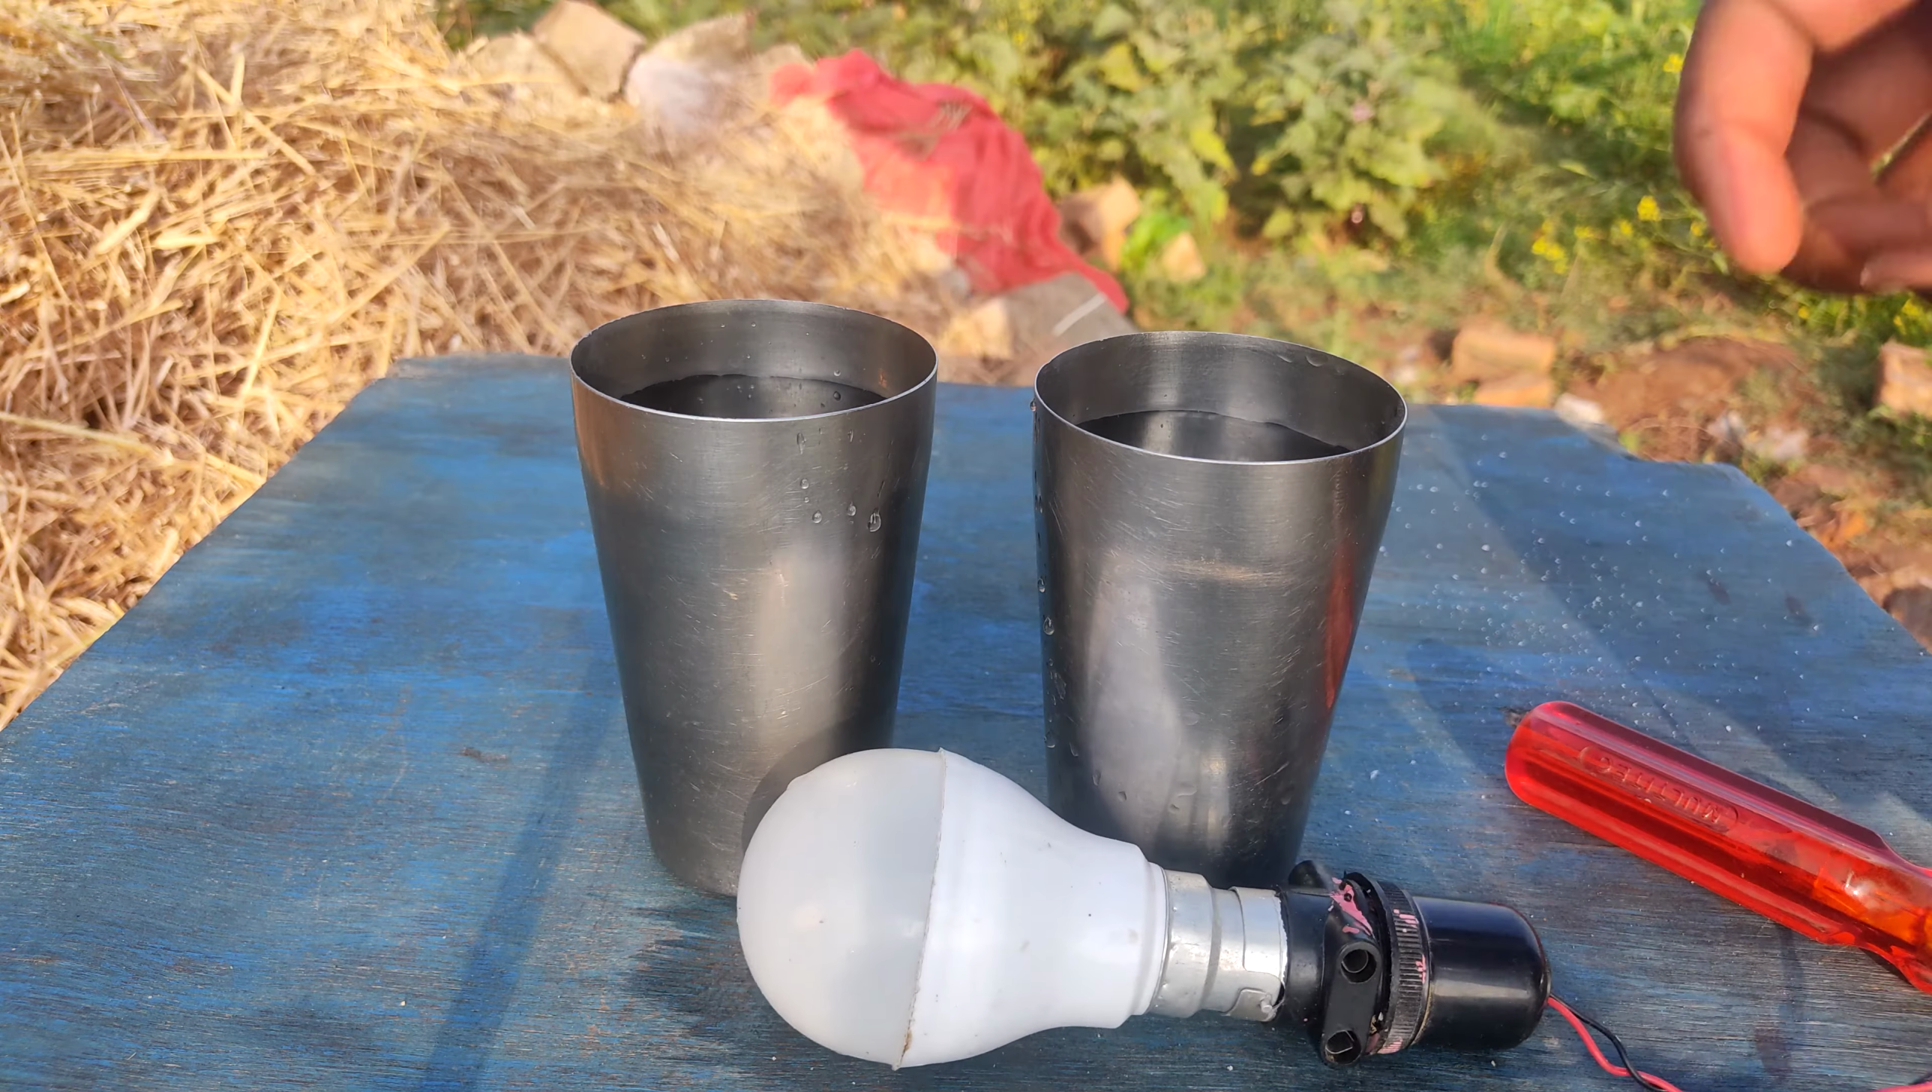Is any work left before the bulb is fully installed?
No.